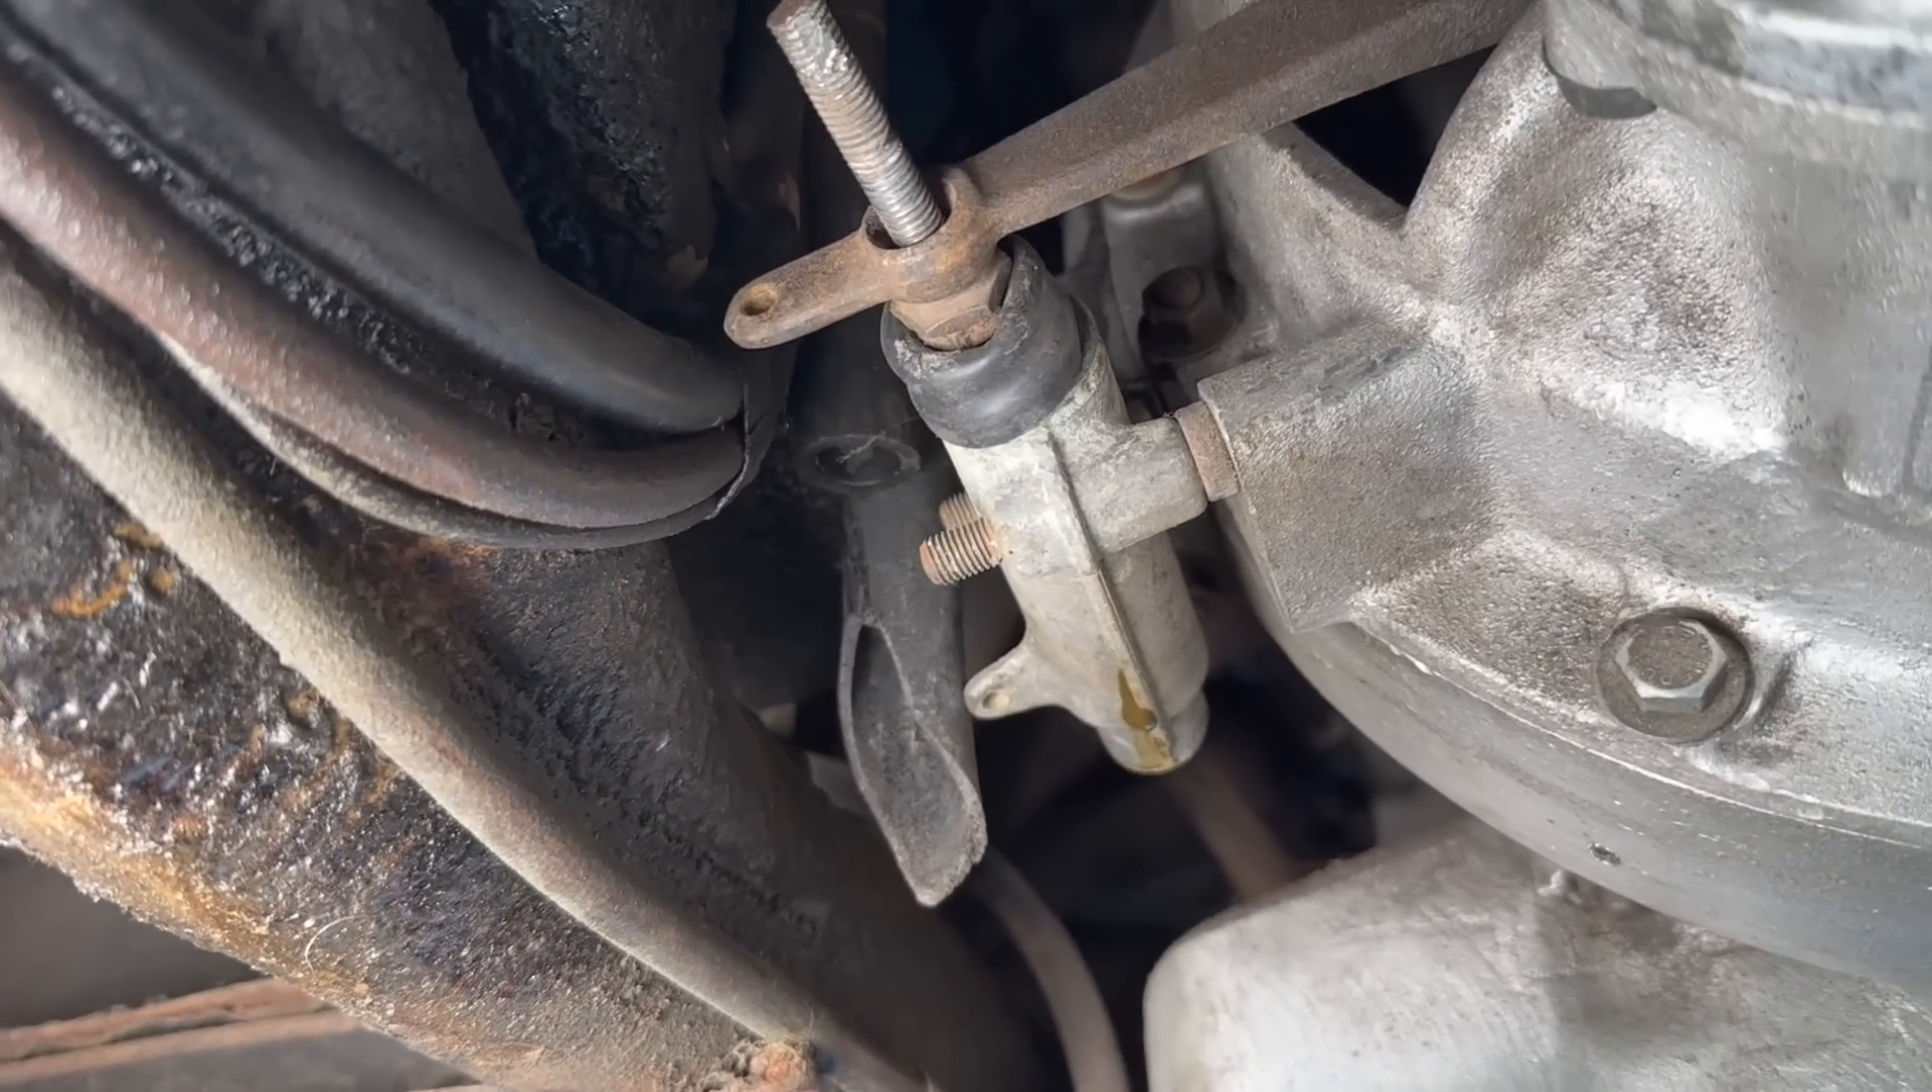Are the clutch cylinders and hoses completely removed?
No.